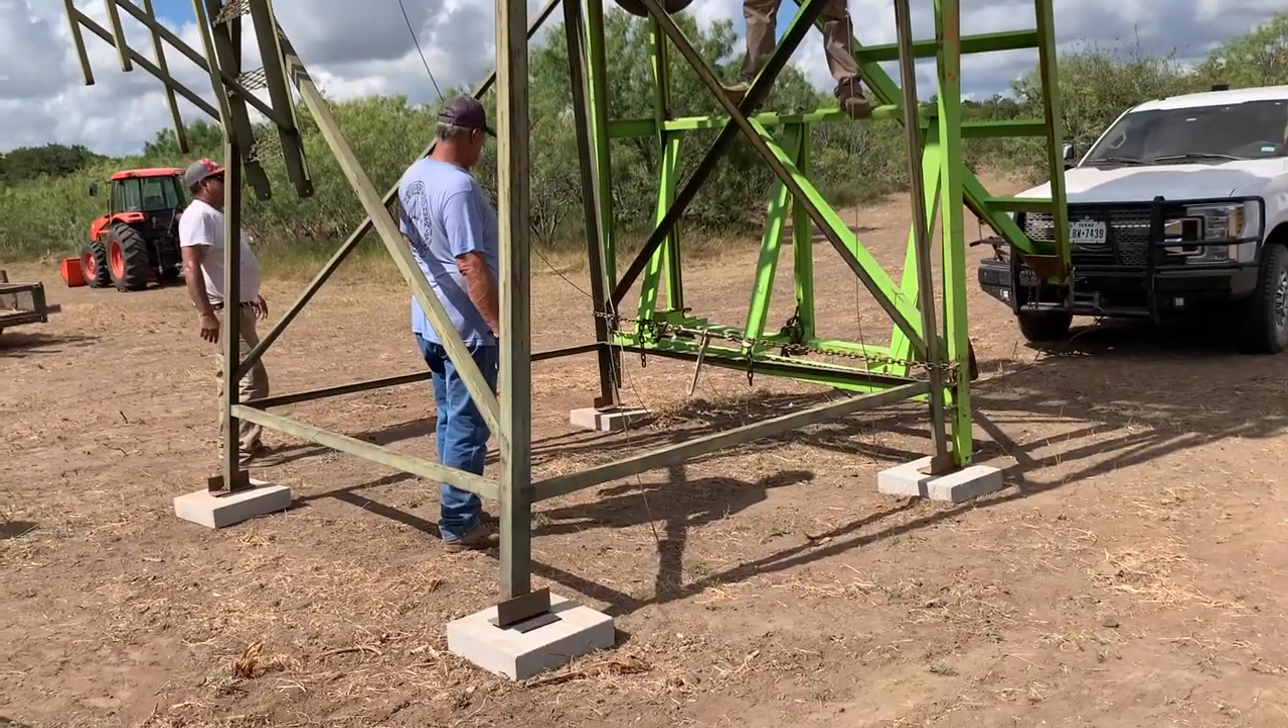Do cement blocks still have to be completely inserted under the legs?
No.